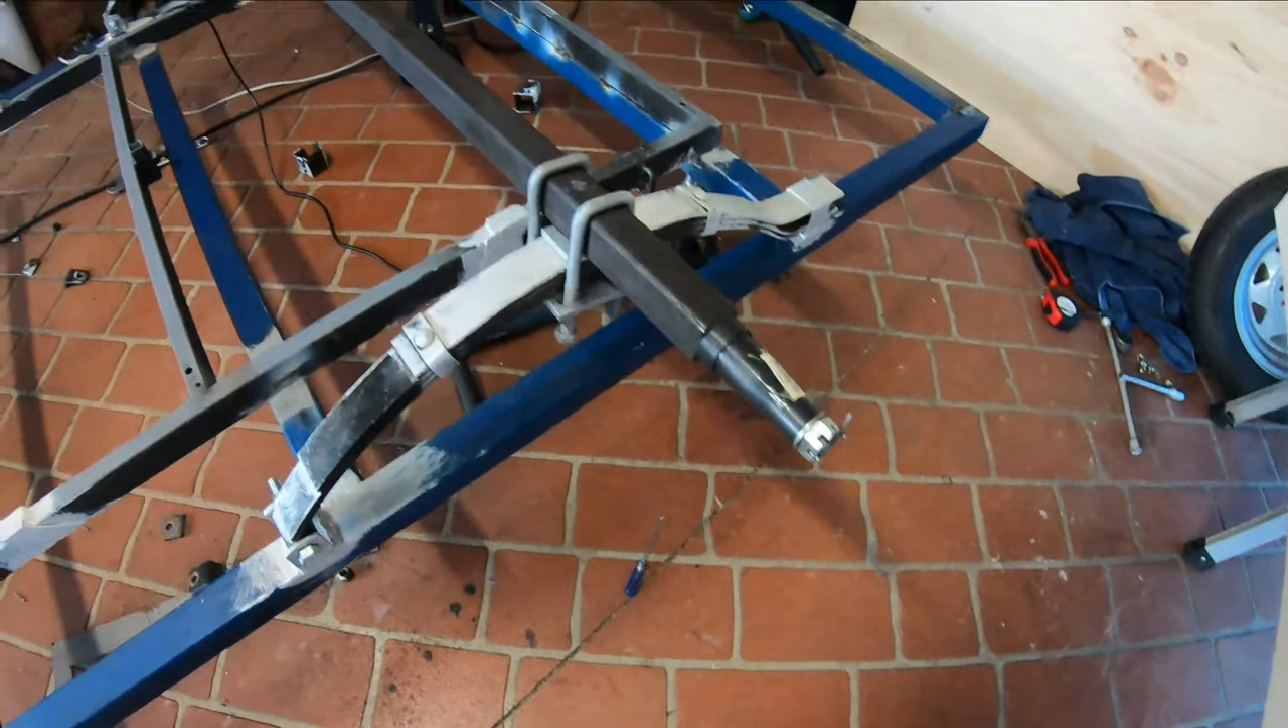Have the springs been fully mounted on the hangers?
Yes.